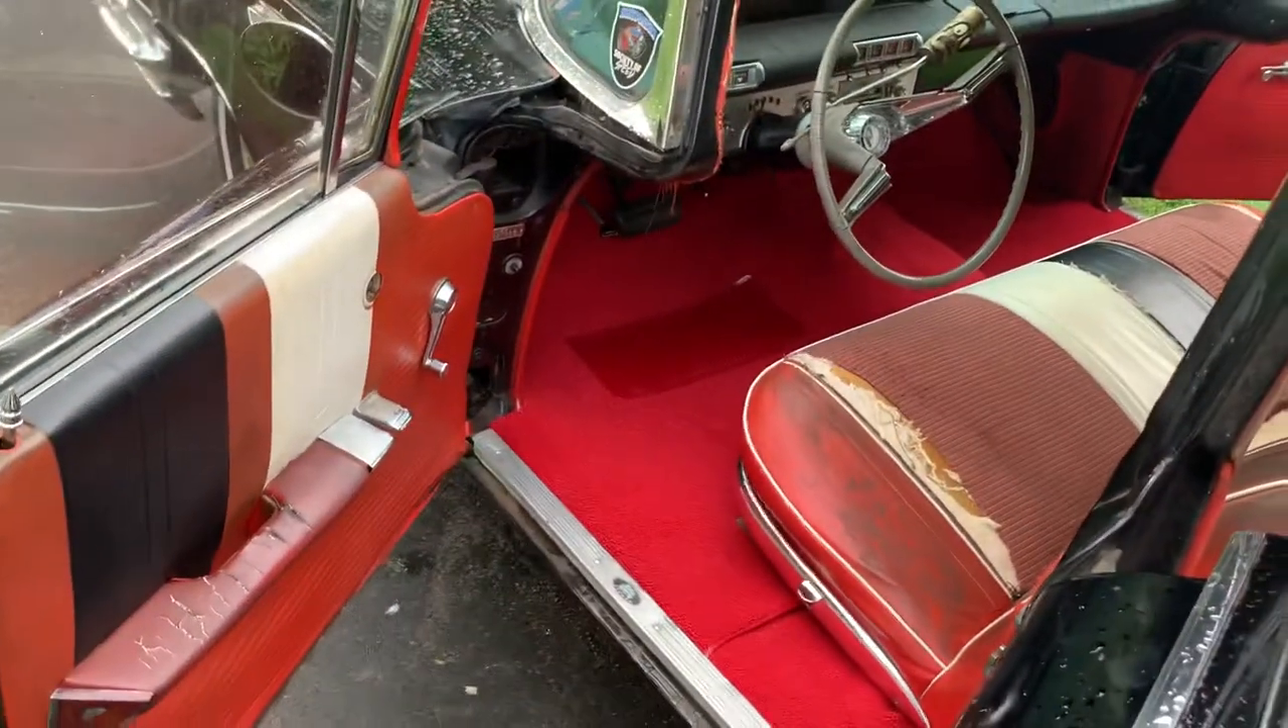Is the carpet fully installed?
Yes.